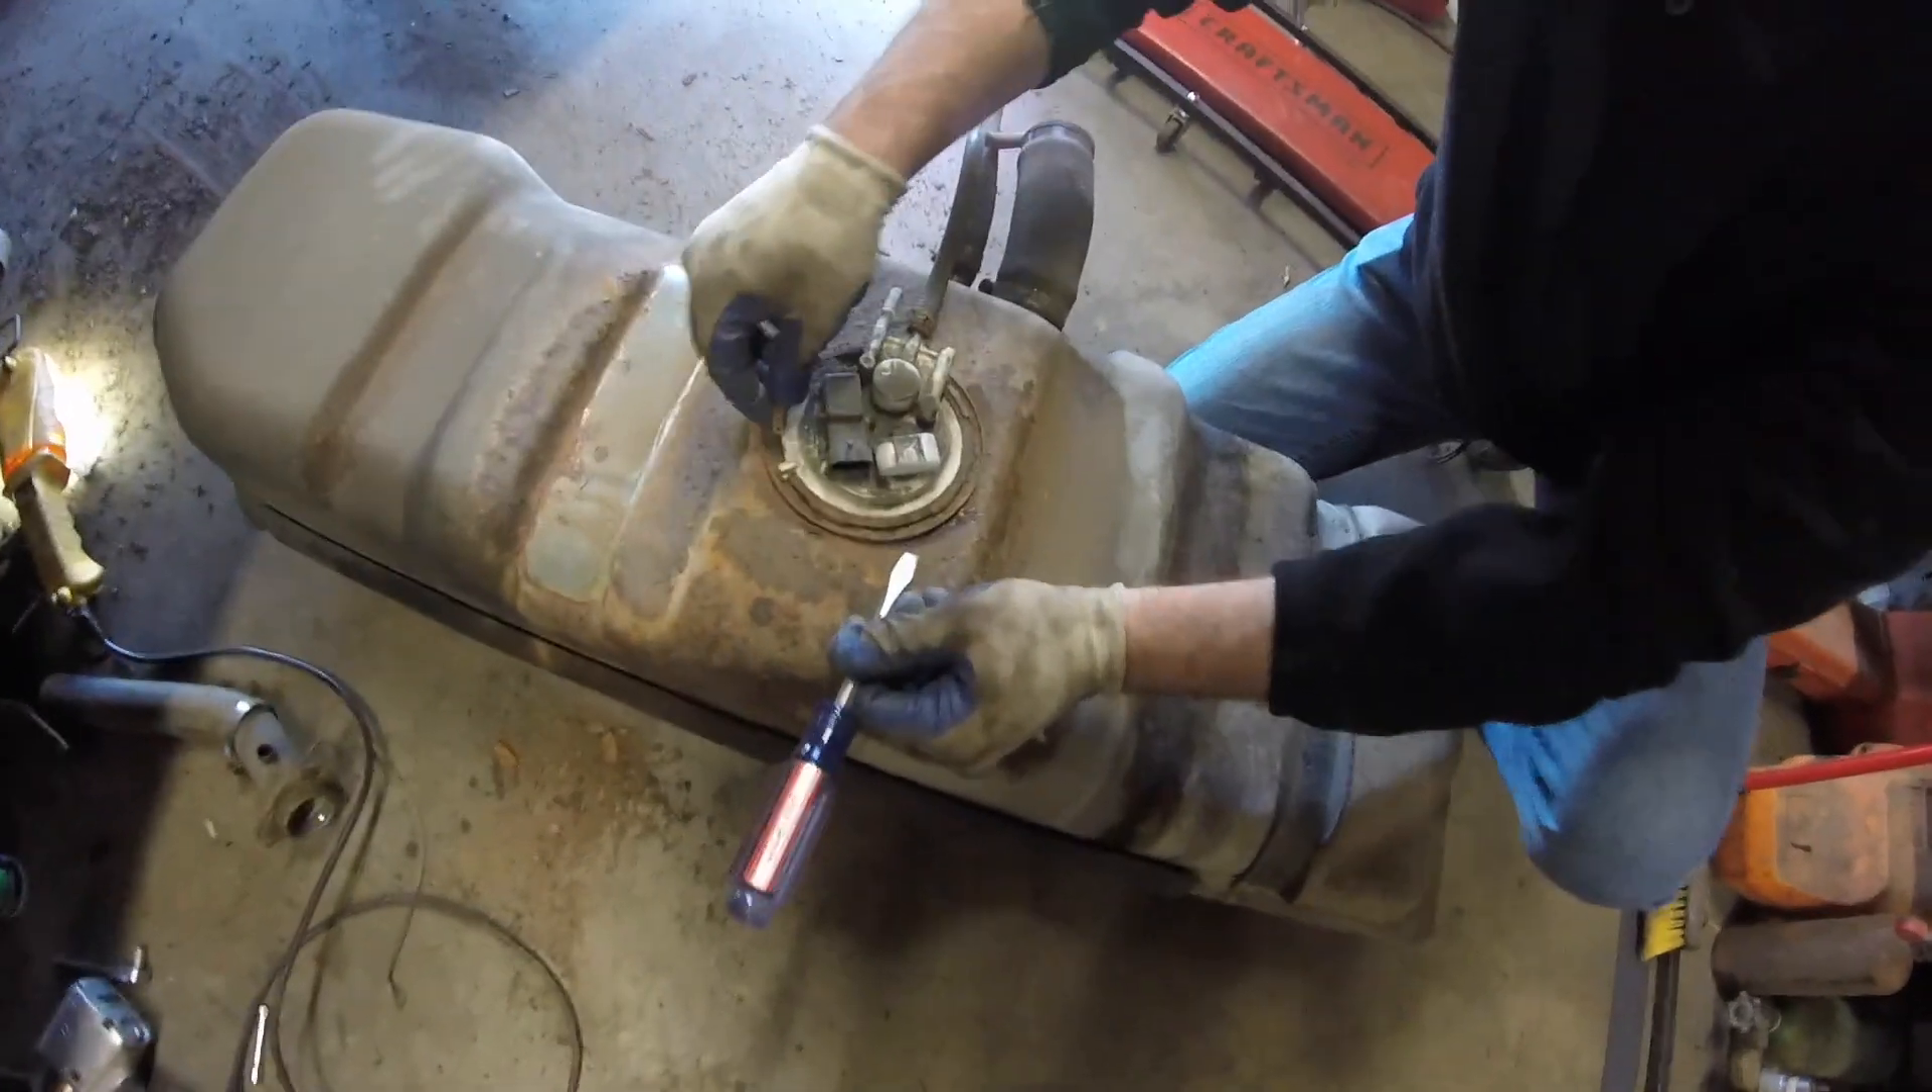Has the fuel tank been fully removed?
Yes.